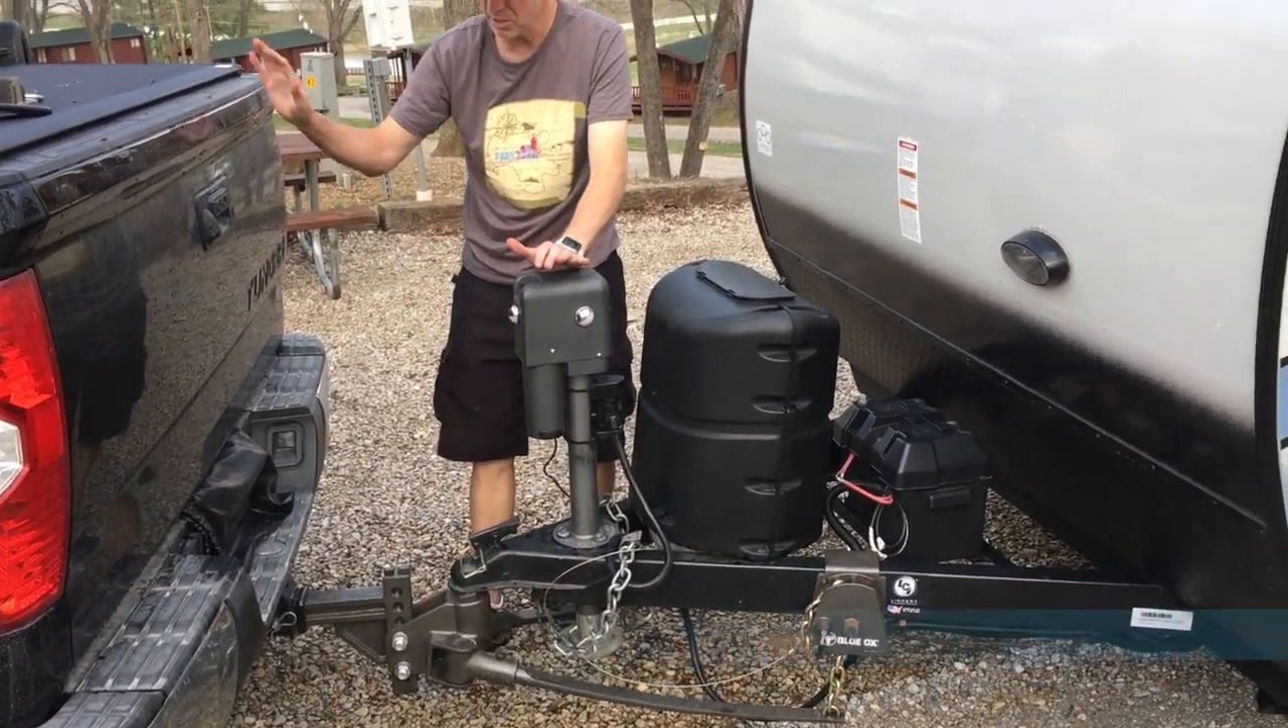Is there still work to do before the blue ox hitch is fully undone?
Yes.